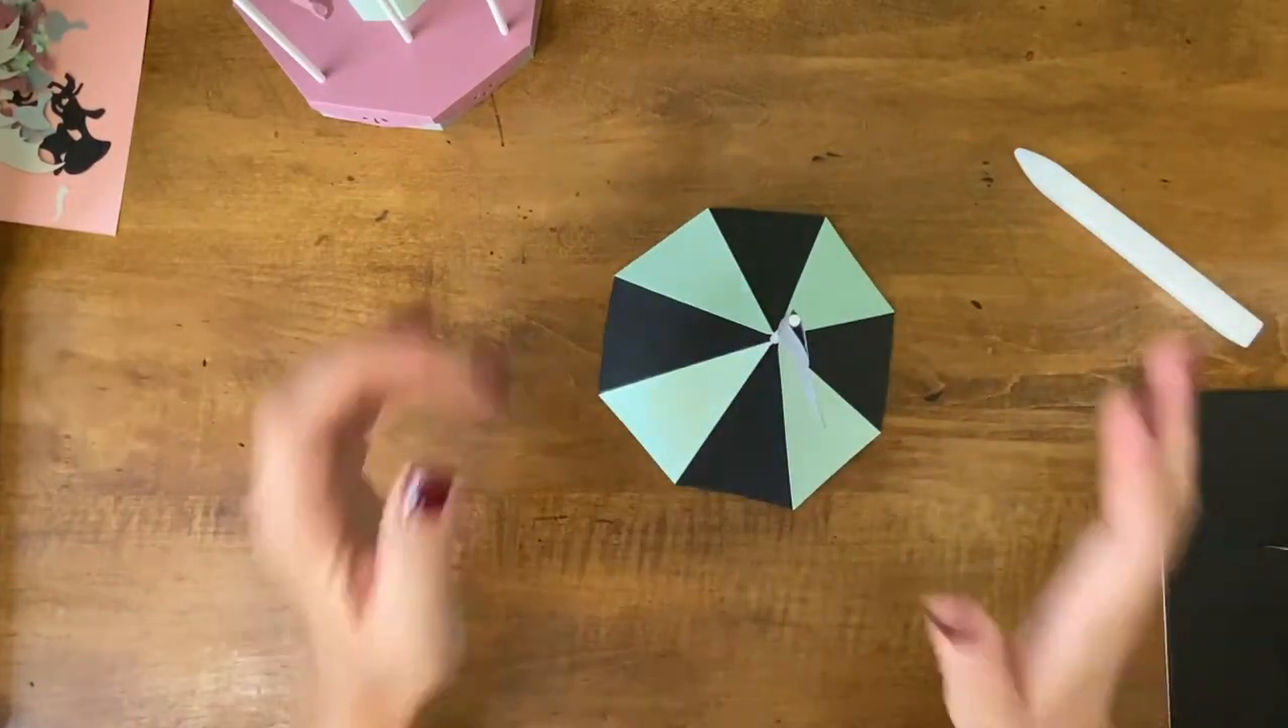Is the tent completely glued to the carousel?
No.